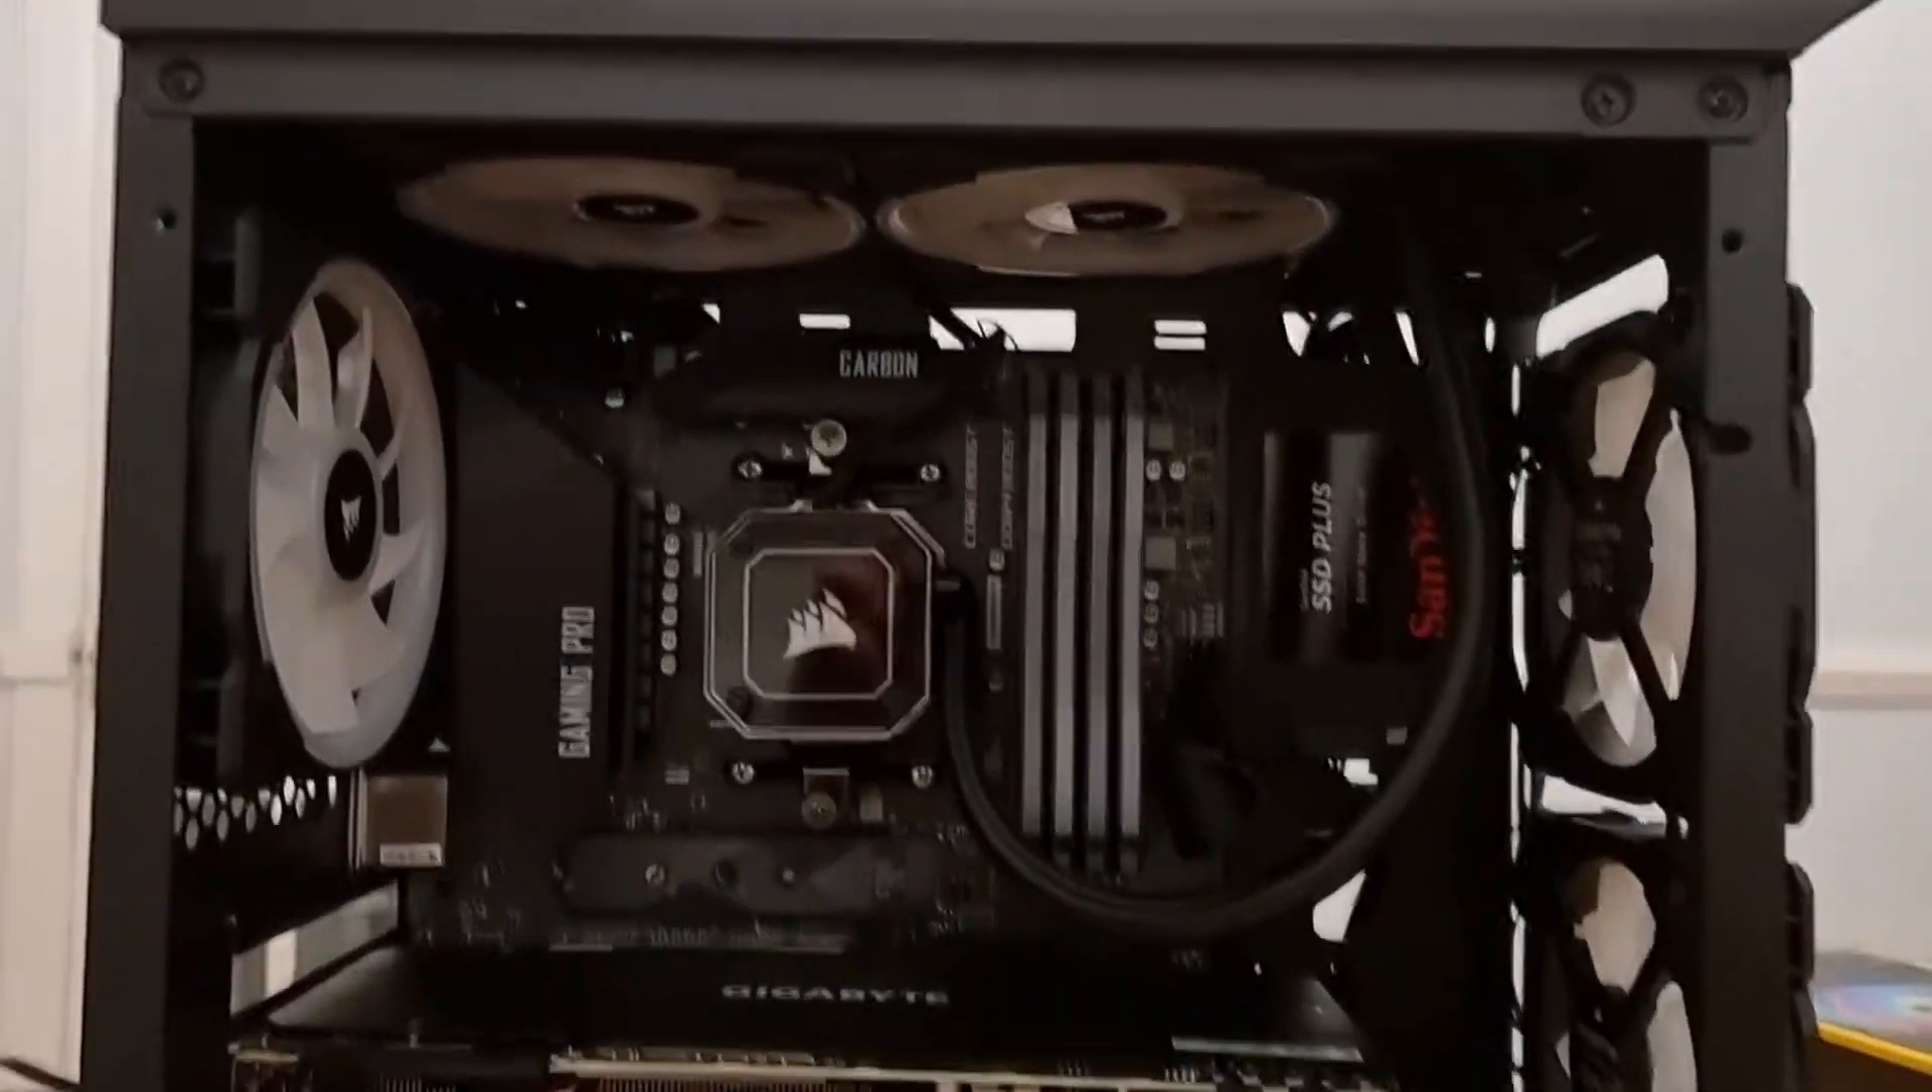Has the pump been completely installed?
Yes.